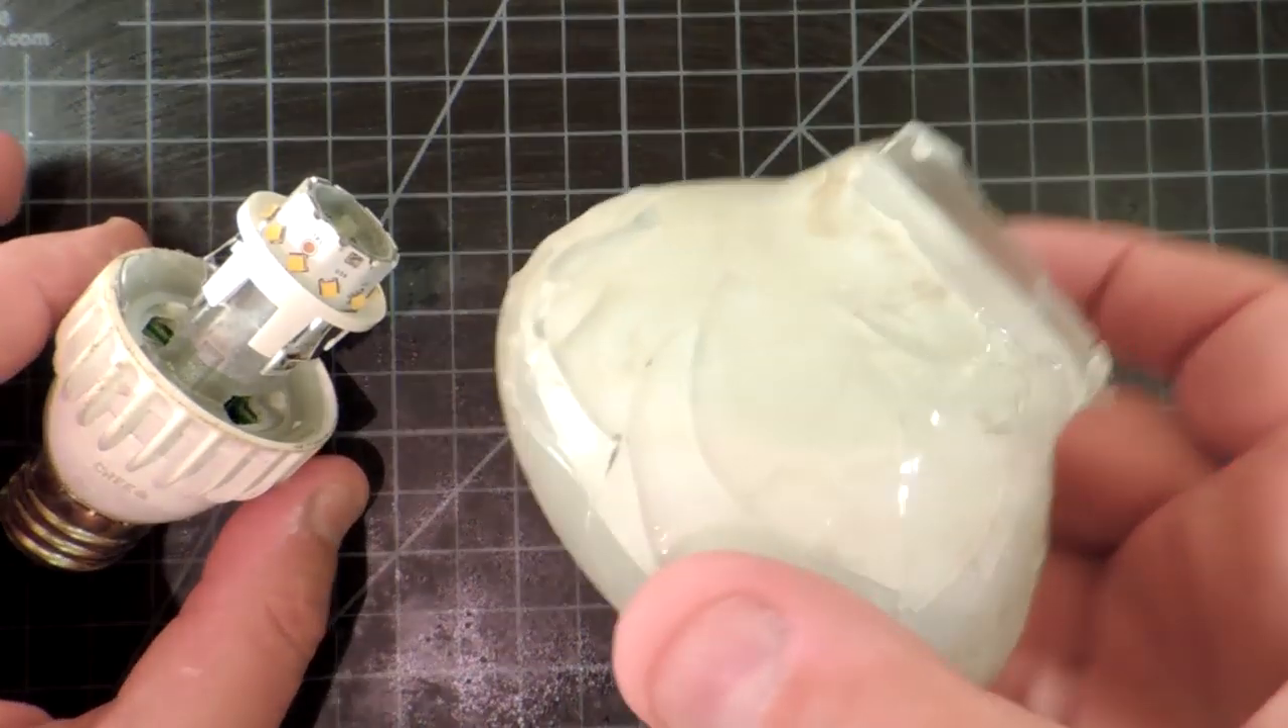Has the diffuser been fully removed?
Yes.